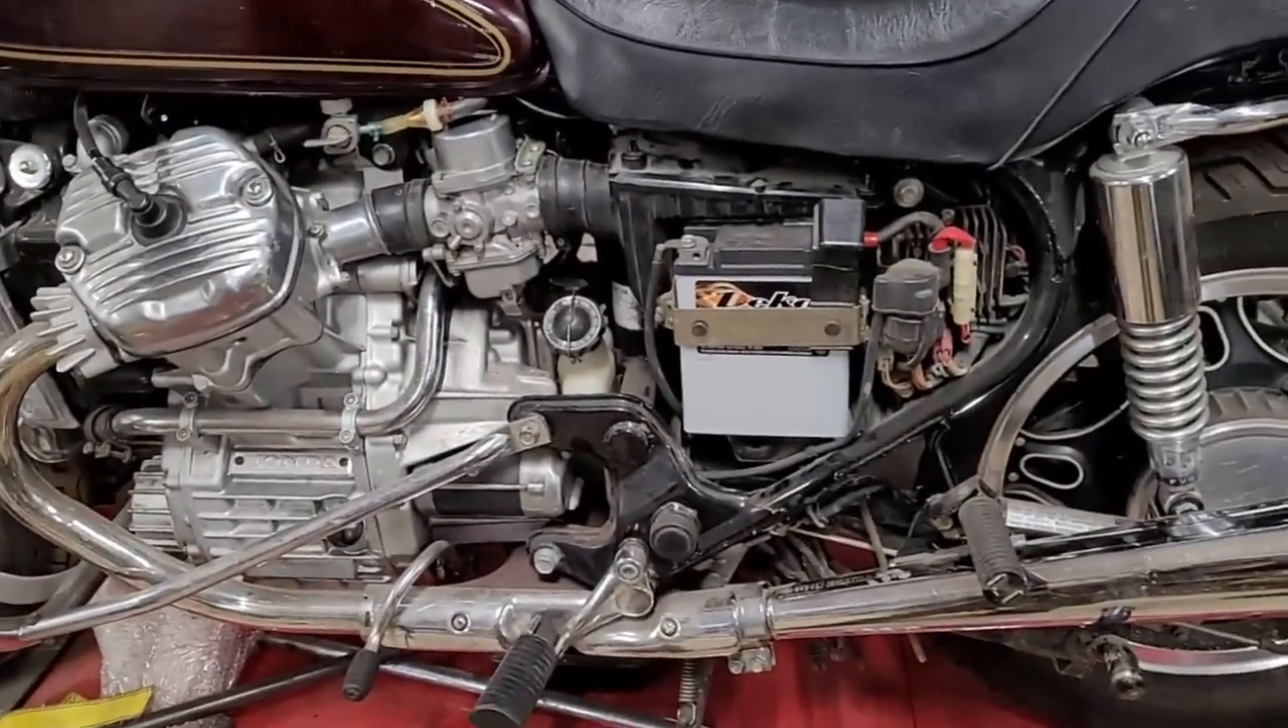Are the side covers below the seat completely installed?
No.